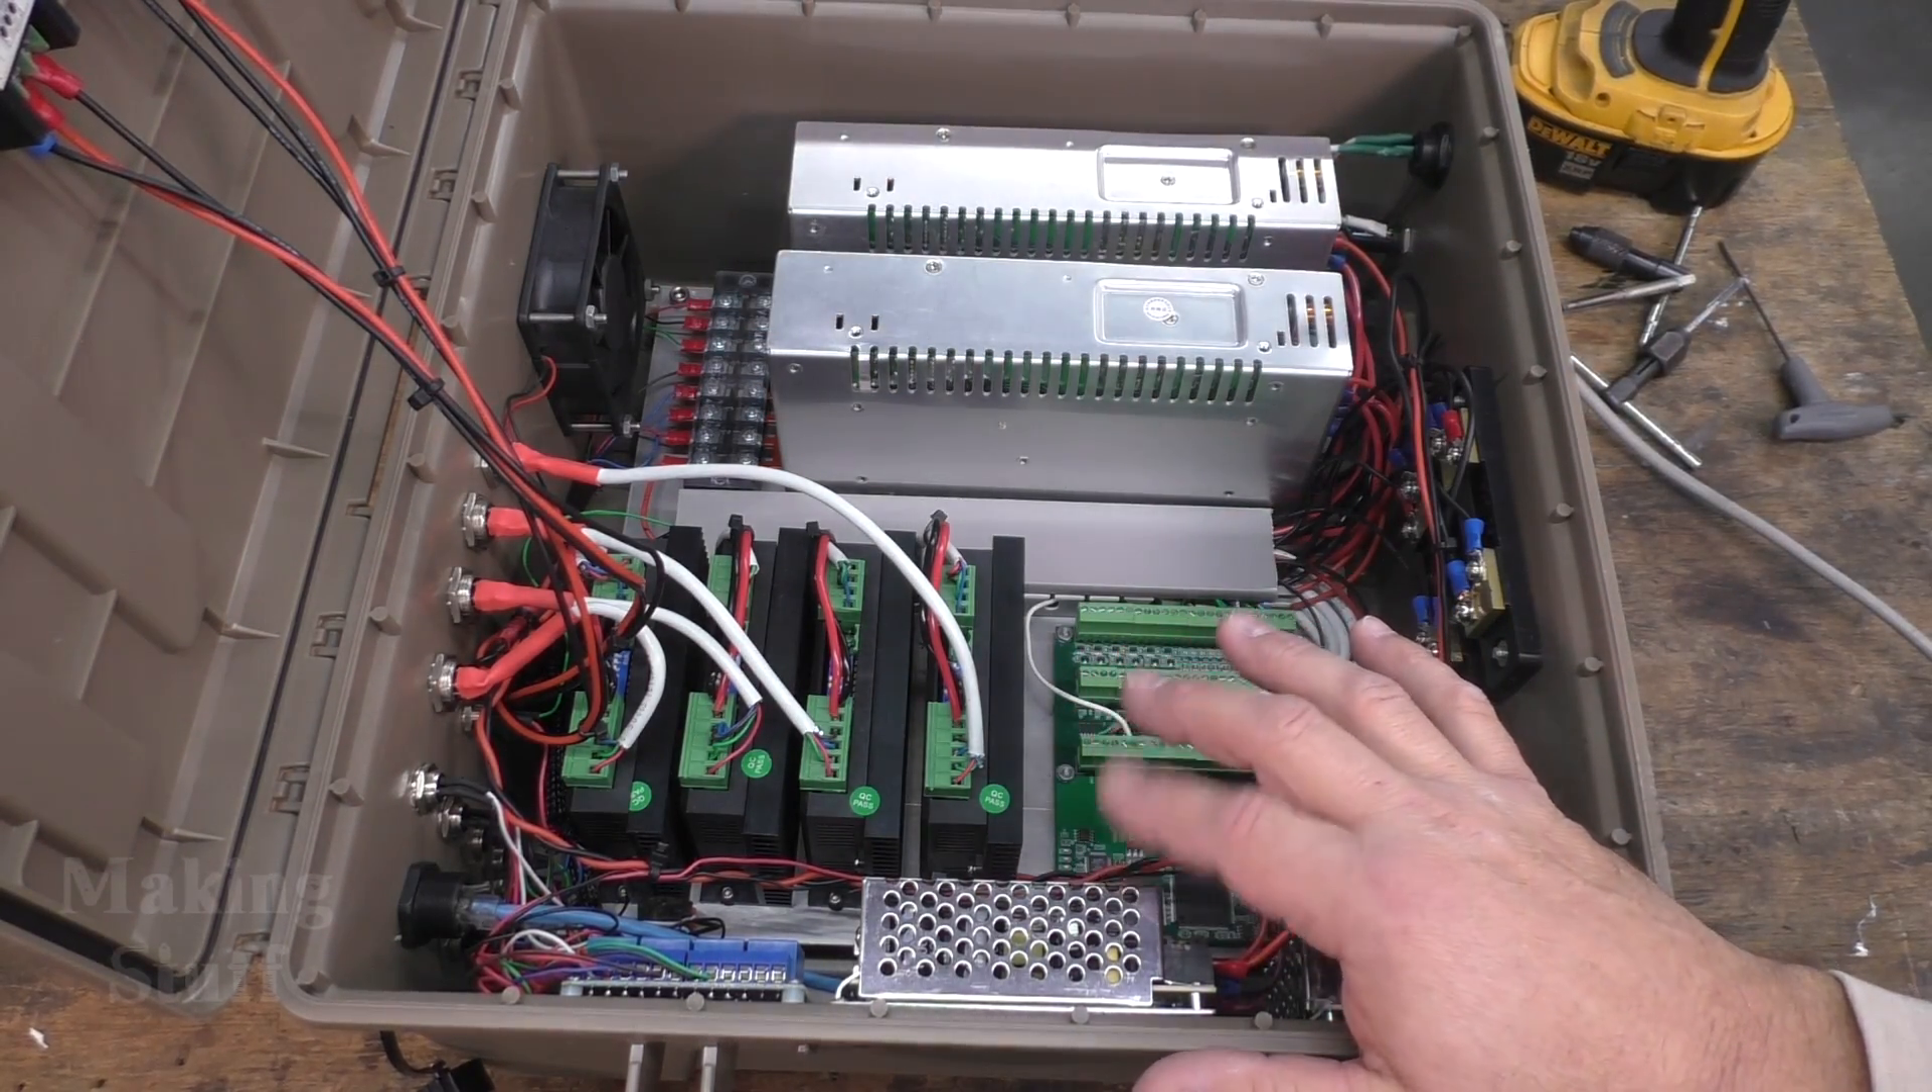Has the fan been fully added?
Yes.